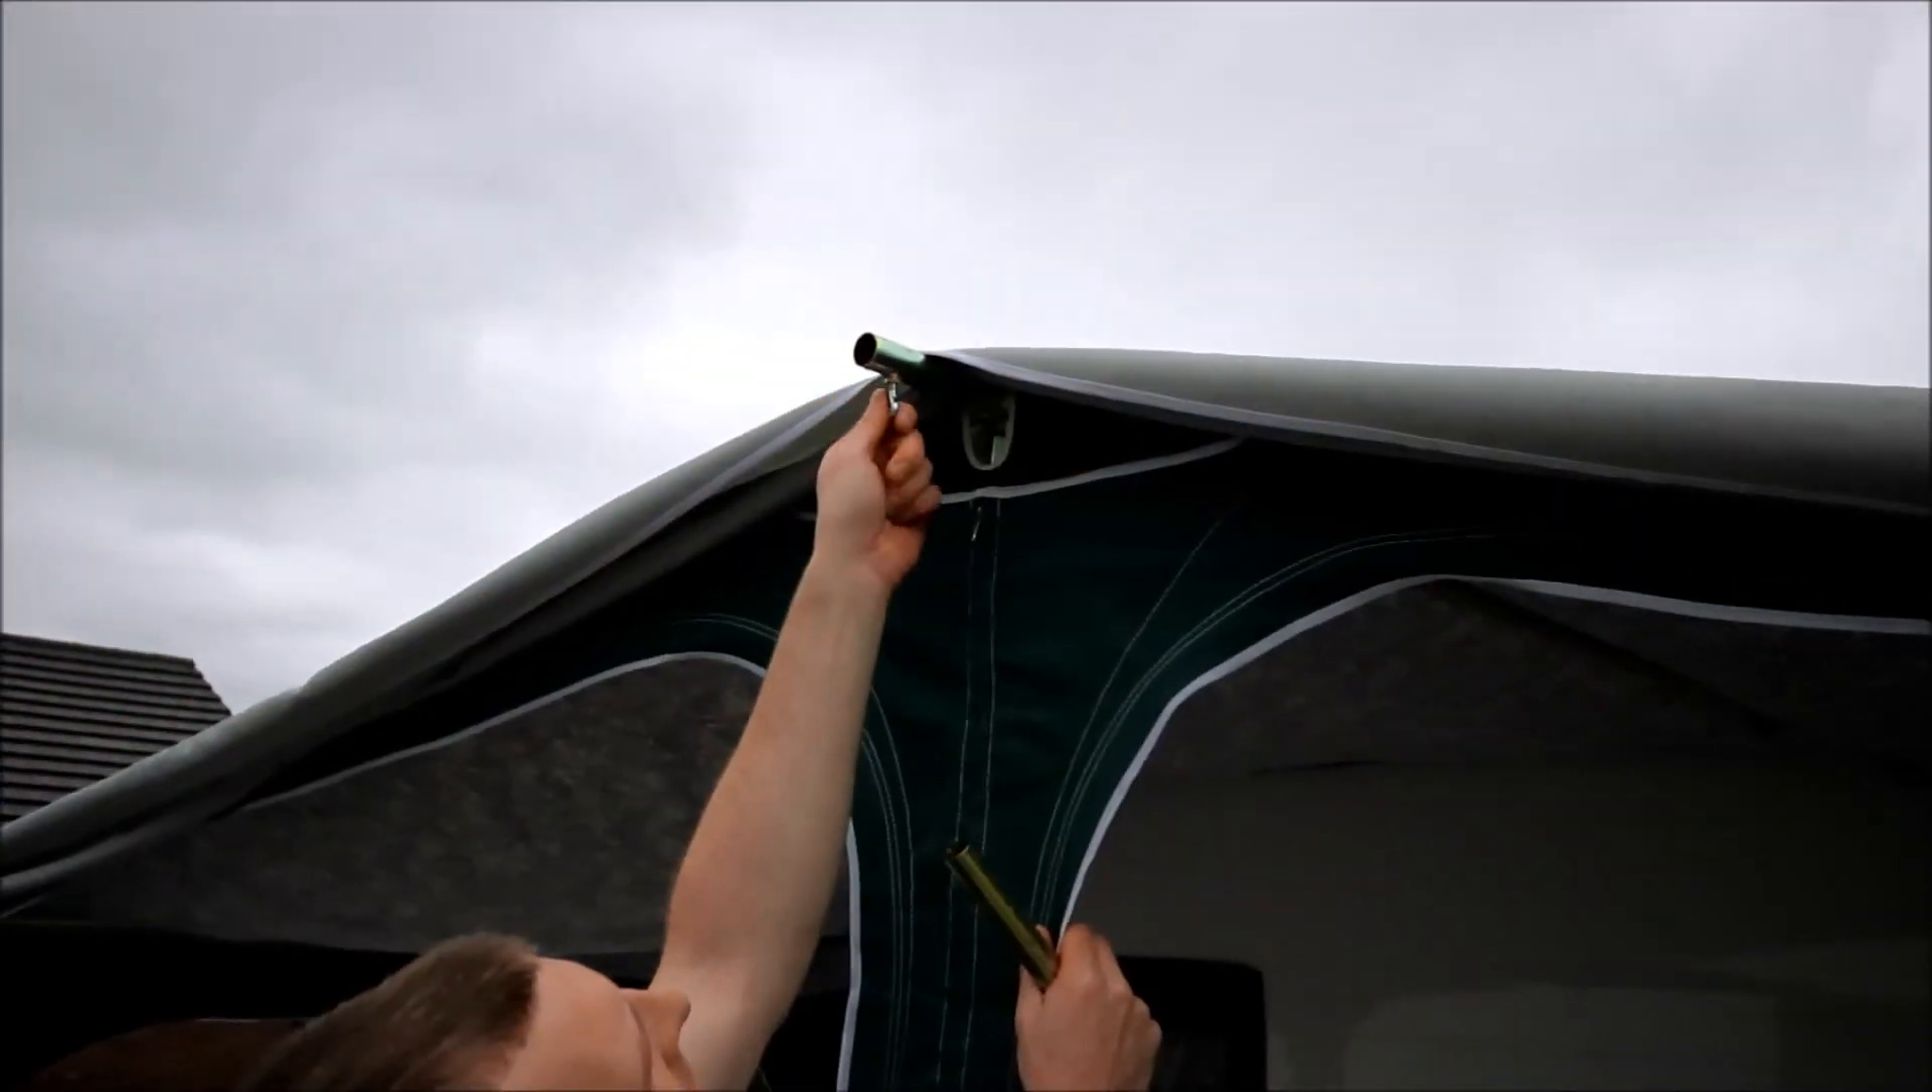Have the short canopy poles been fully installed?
No.